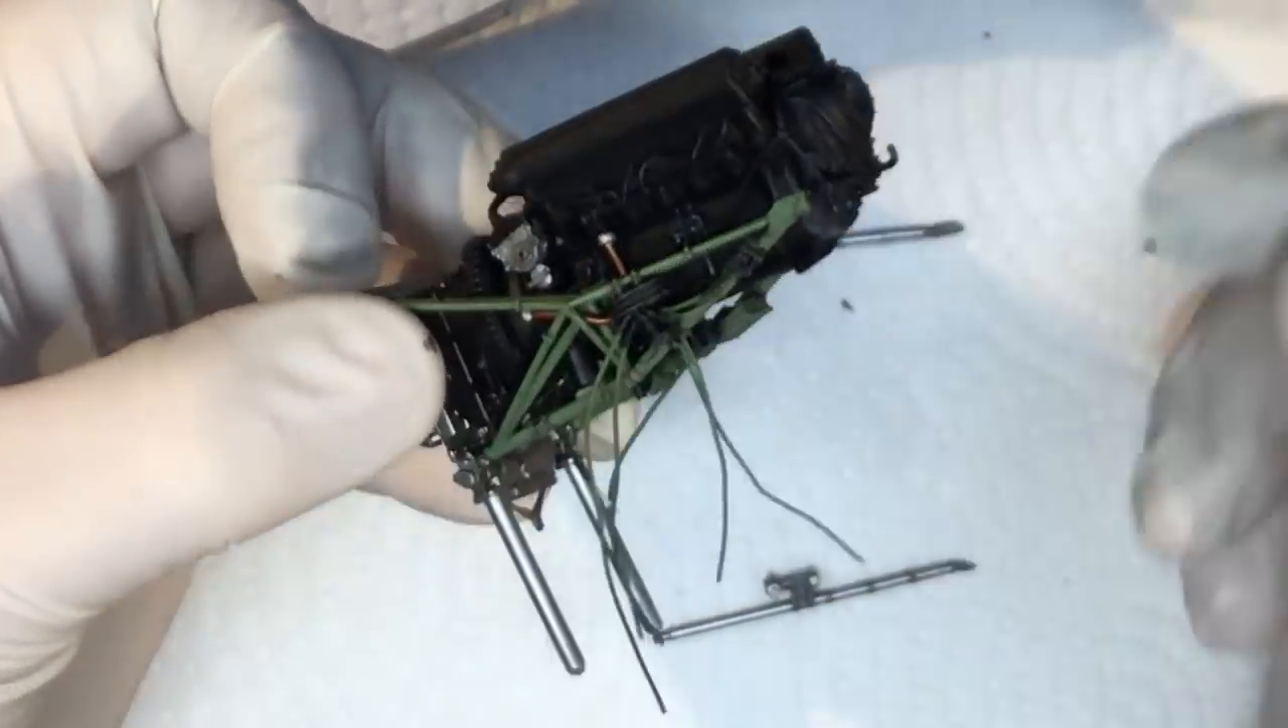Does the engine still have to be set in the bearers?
No.